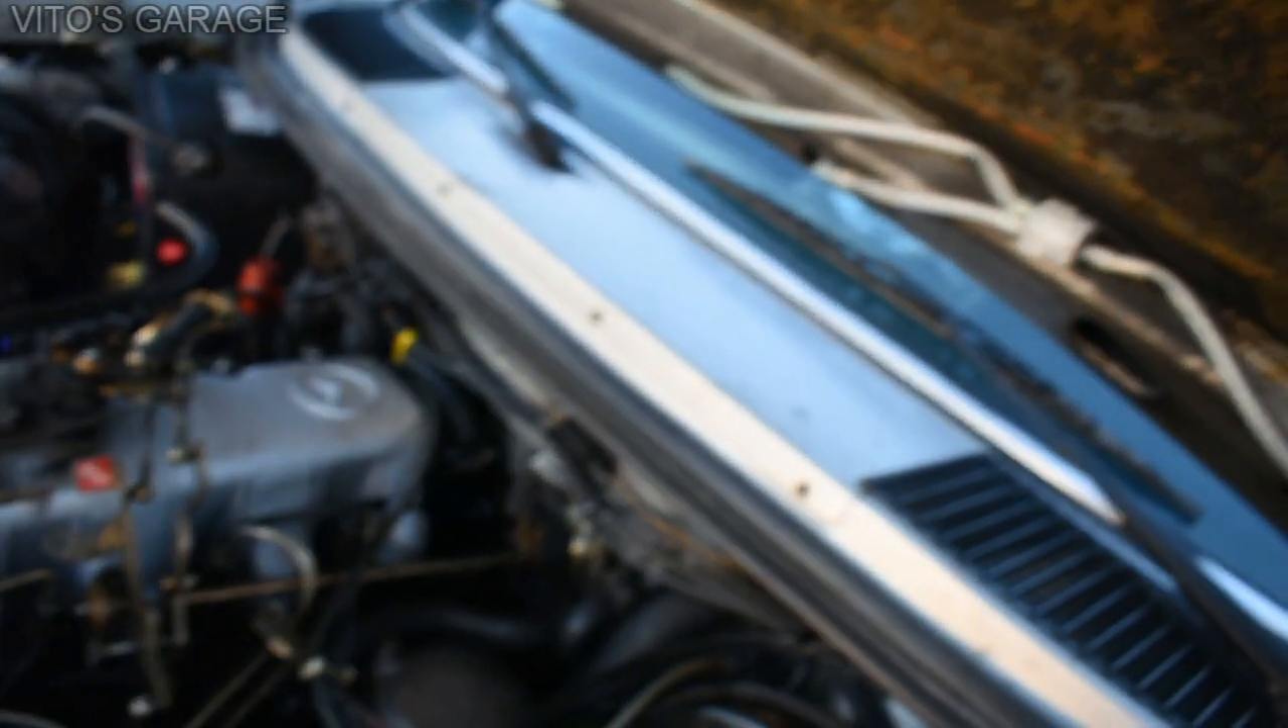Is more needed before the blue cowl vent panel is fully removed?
Yes.